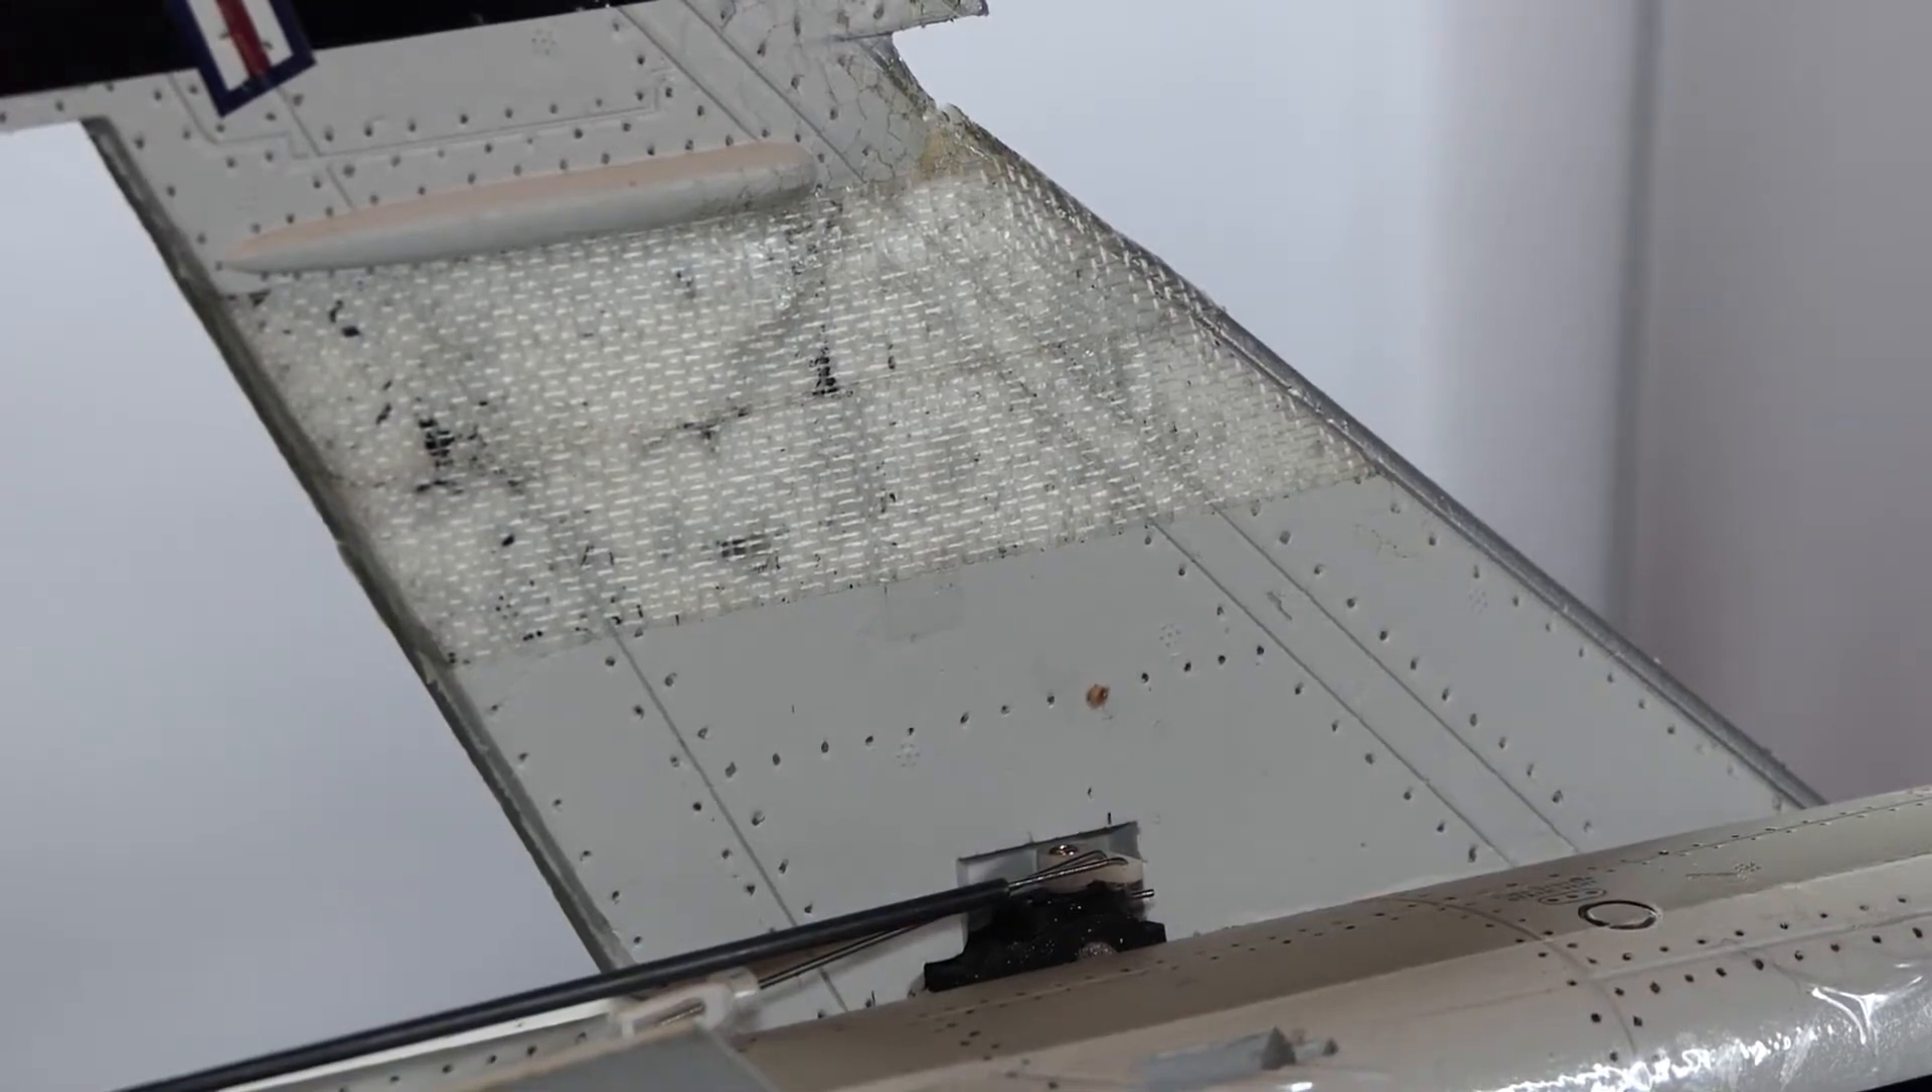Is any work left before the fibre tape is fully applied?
No.